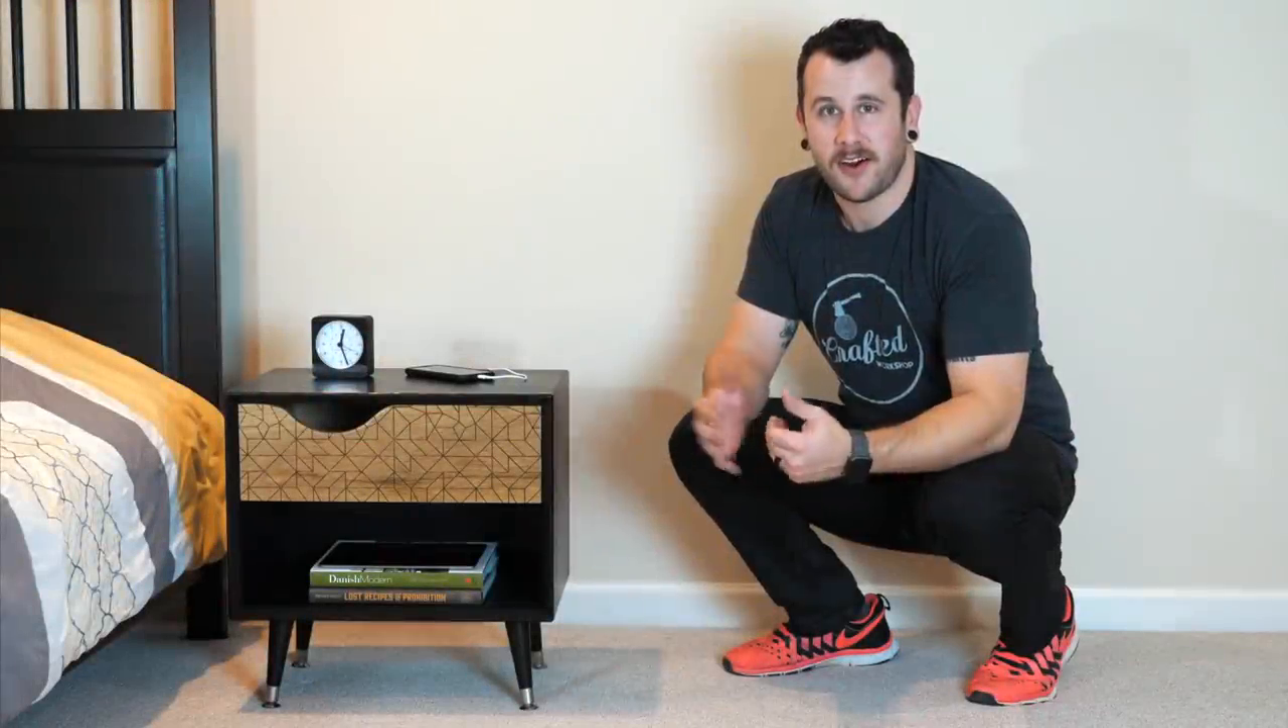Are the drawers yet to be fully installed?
No.